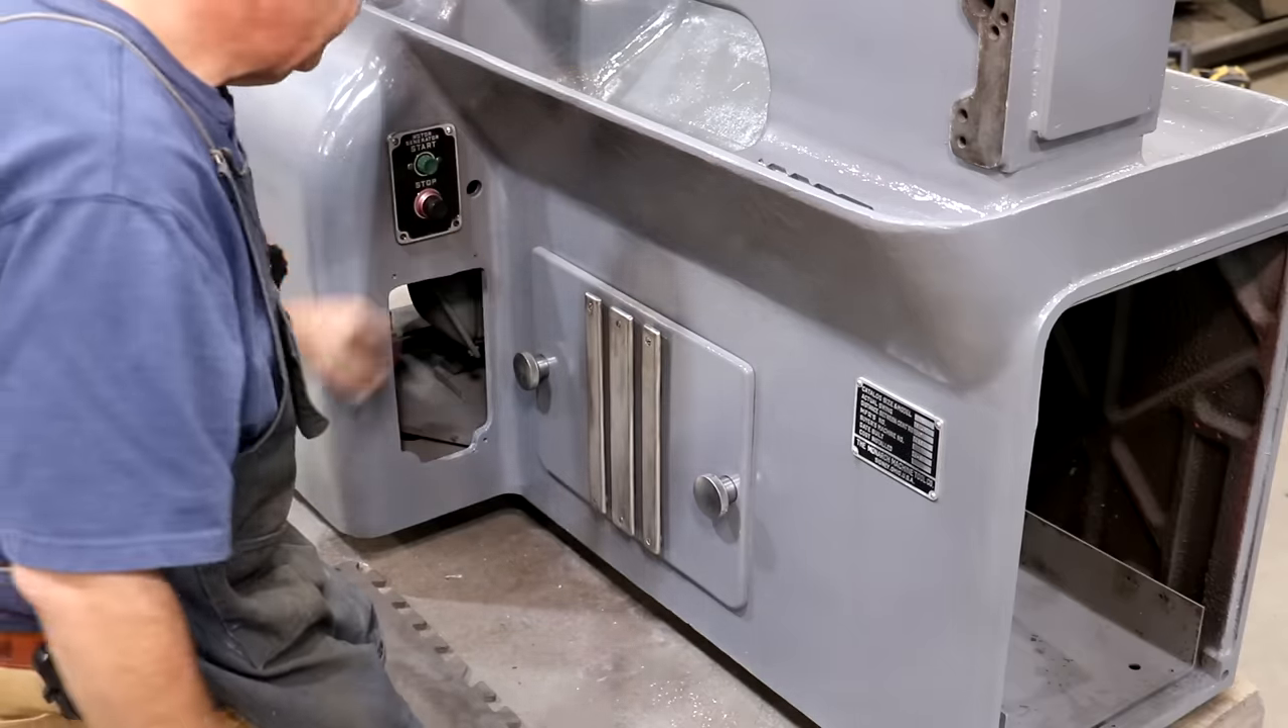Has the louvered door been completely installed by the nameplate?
Yes.